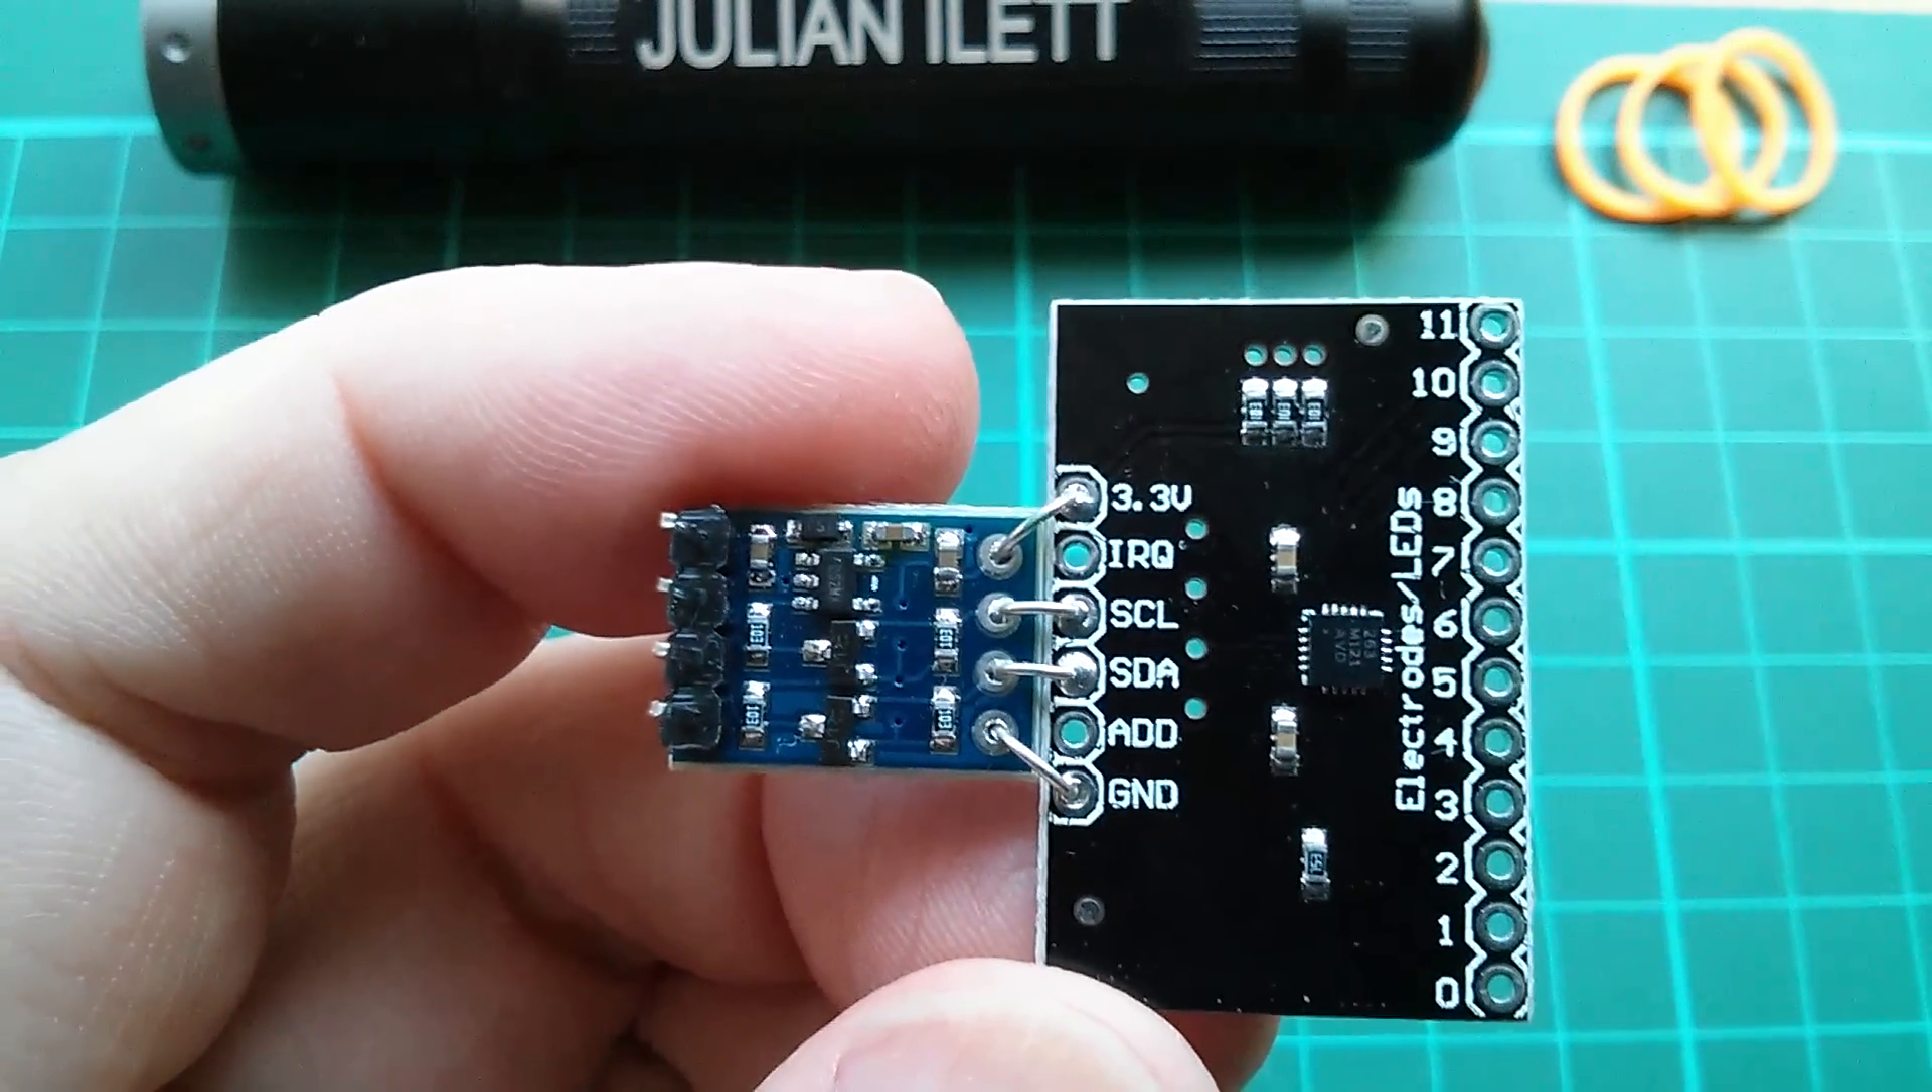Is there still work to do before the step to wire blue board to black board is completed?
No.